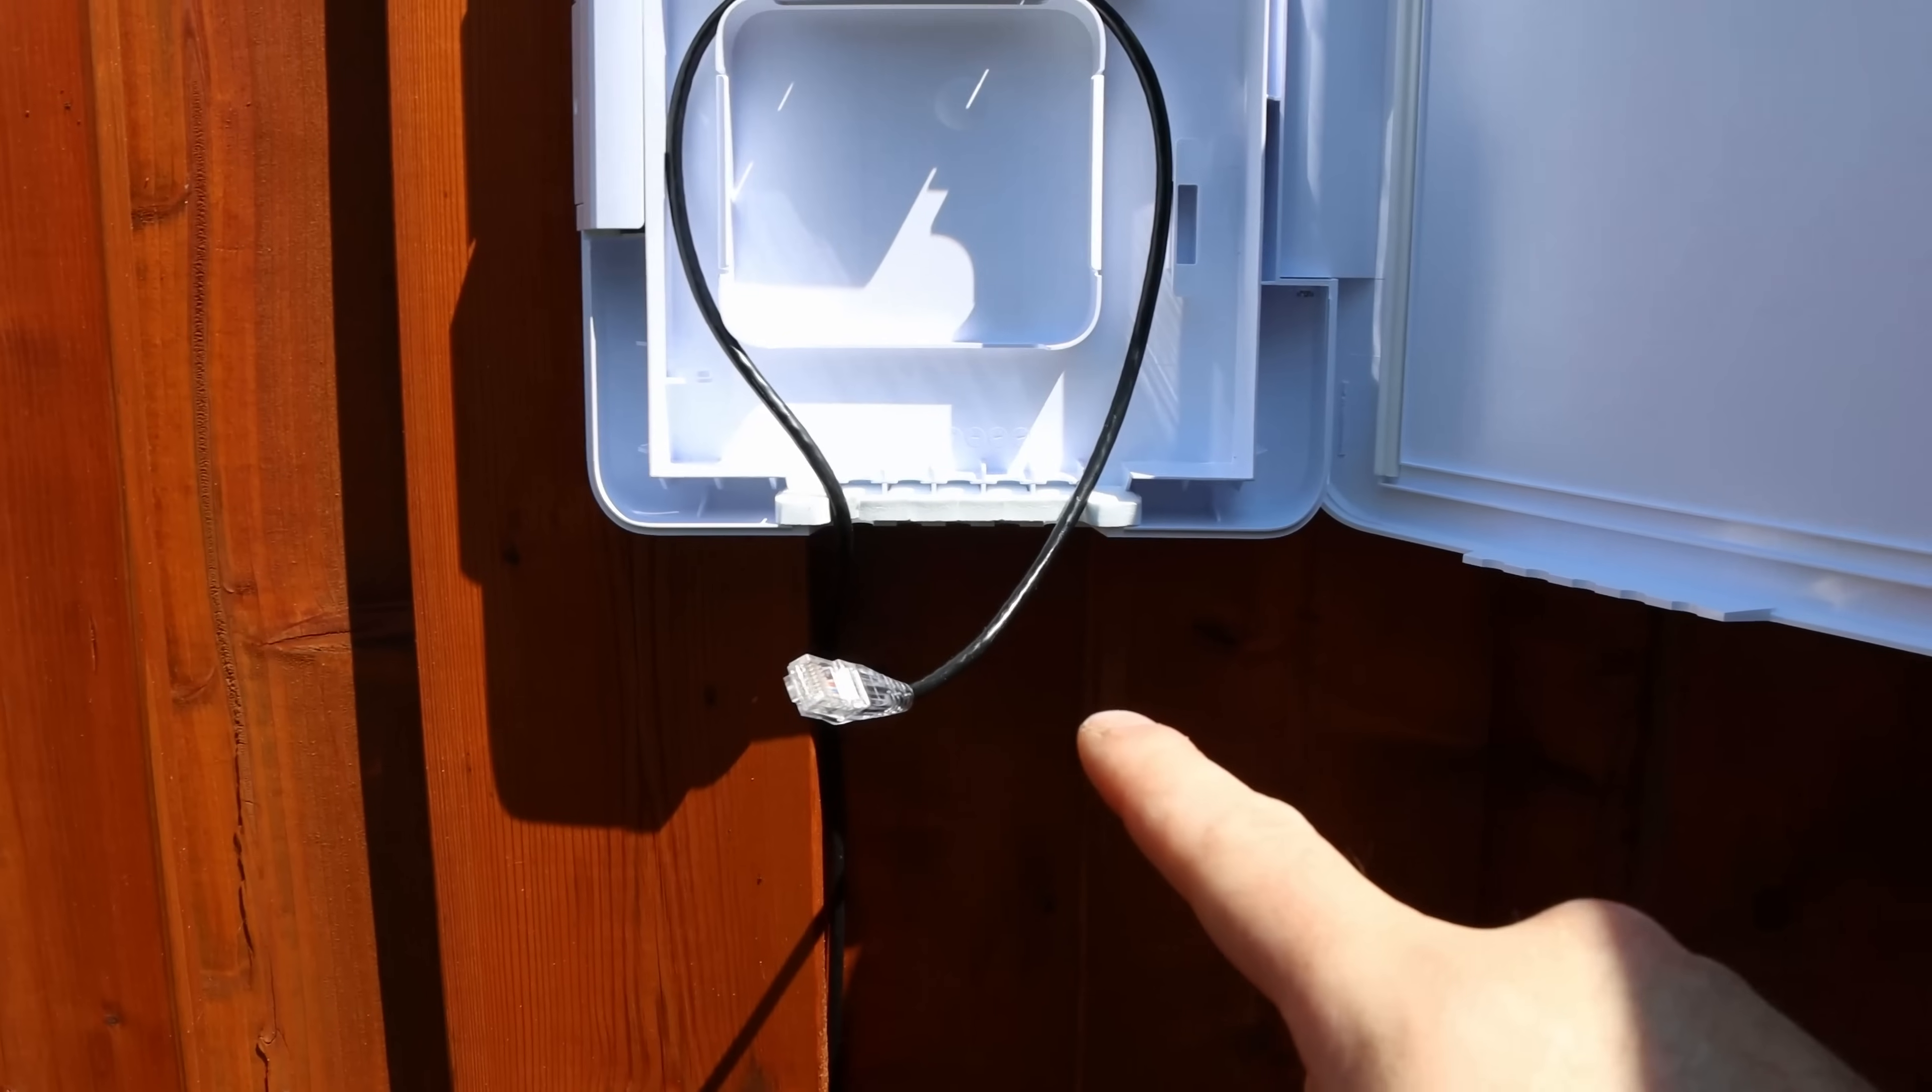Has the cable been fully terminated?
Yes.